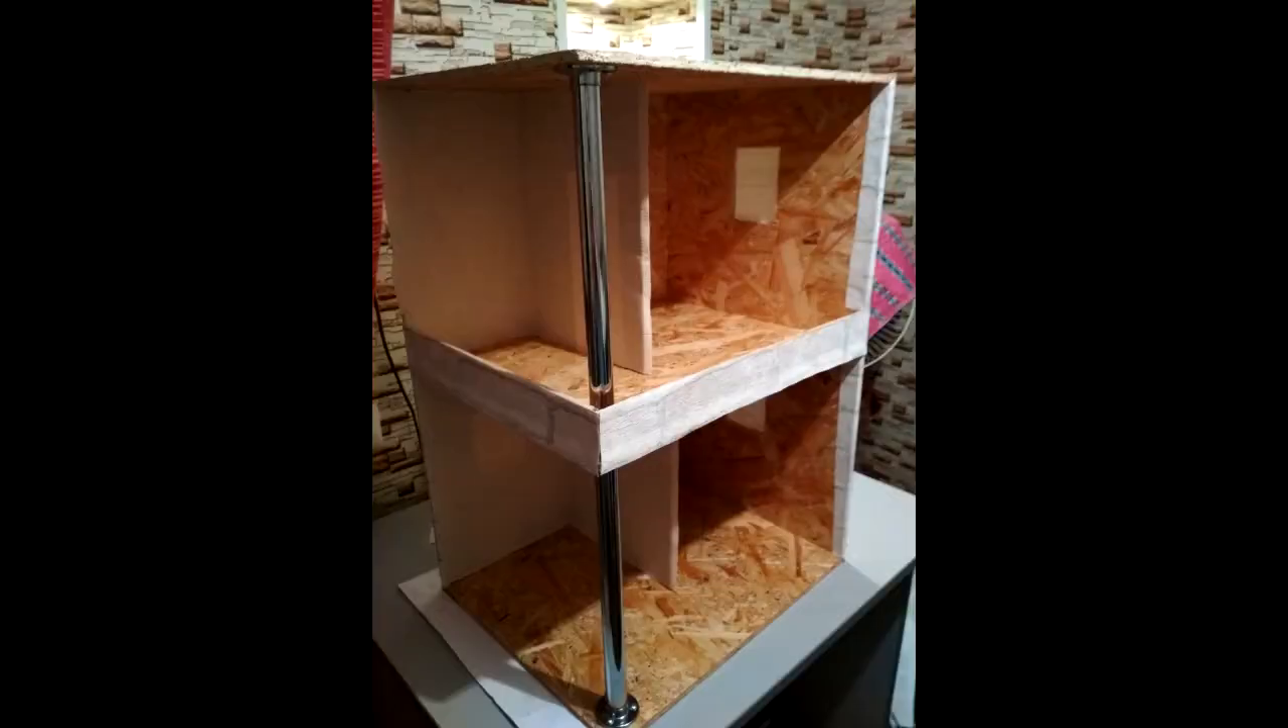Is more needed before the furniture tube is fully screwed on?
No.